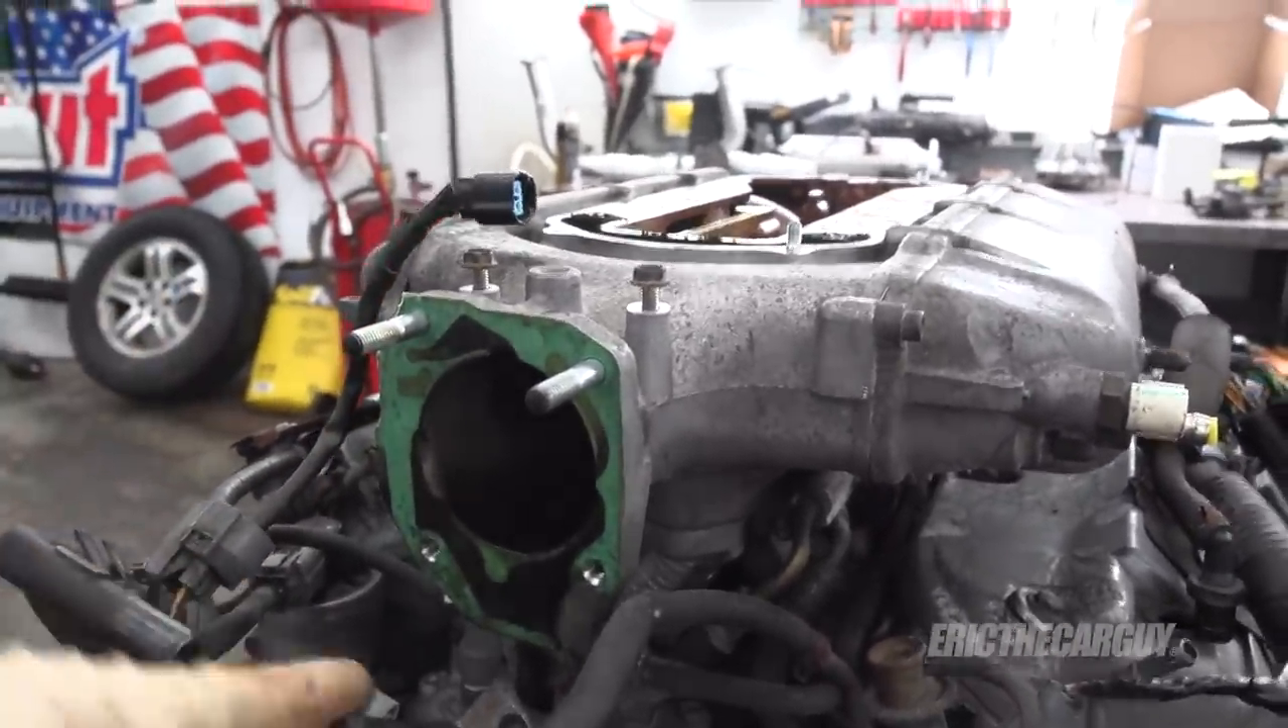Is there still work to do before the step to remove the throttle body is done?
No.